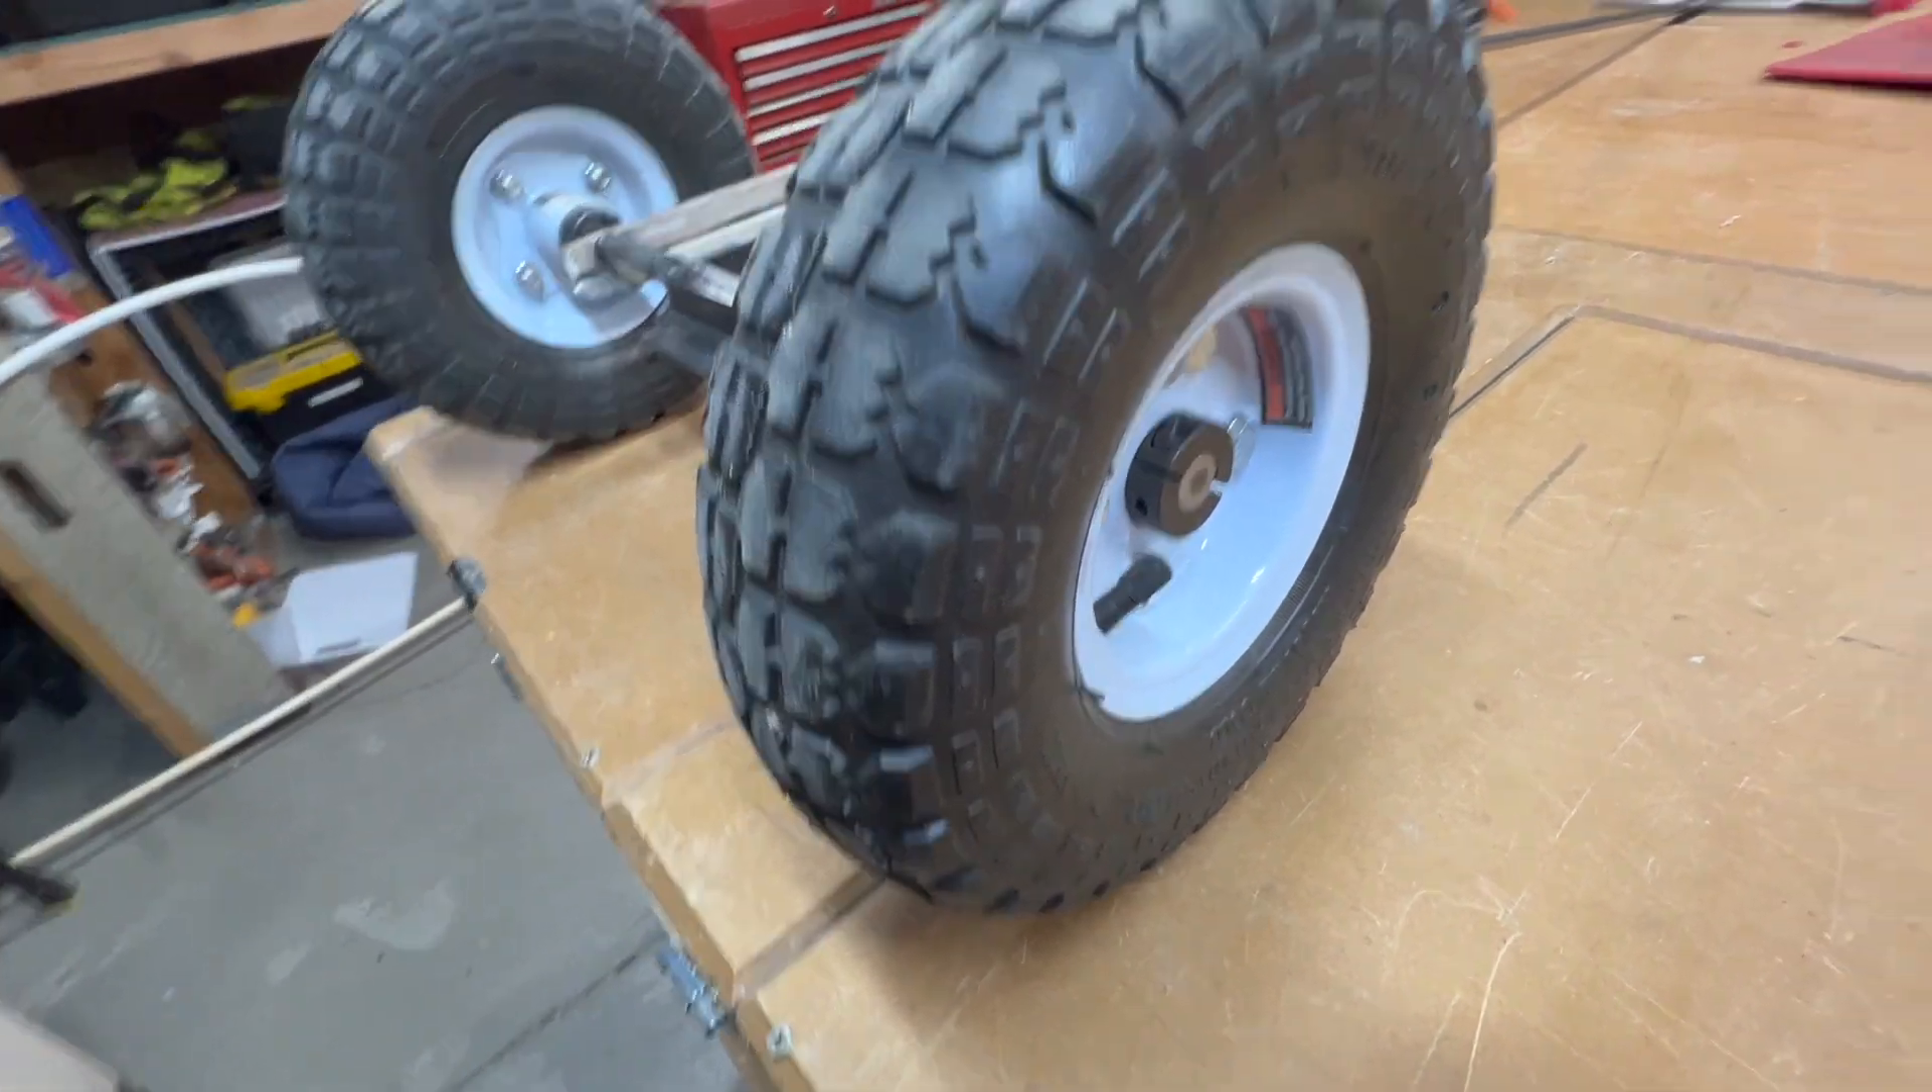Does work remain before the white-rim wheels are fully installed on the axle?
No.